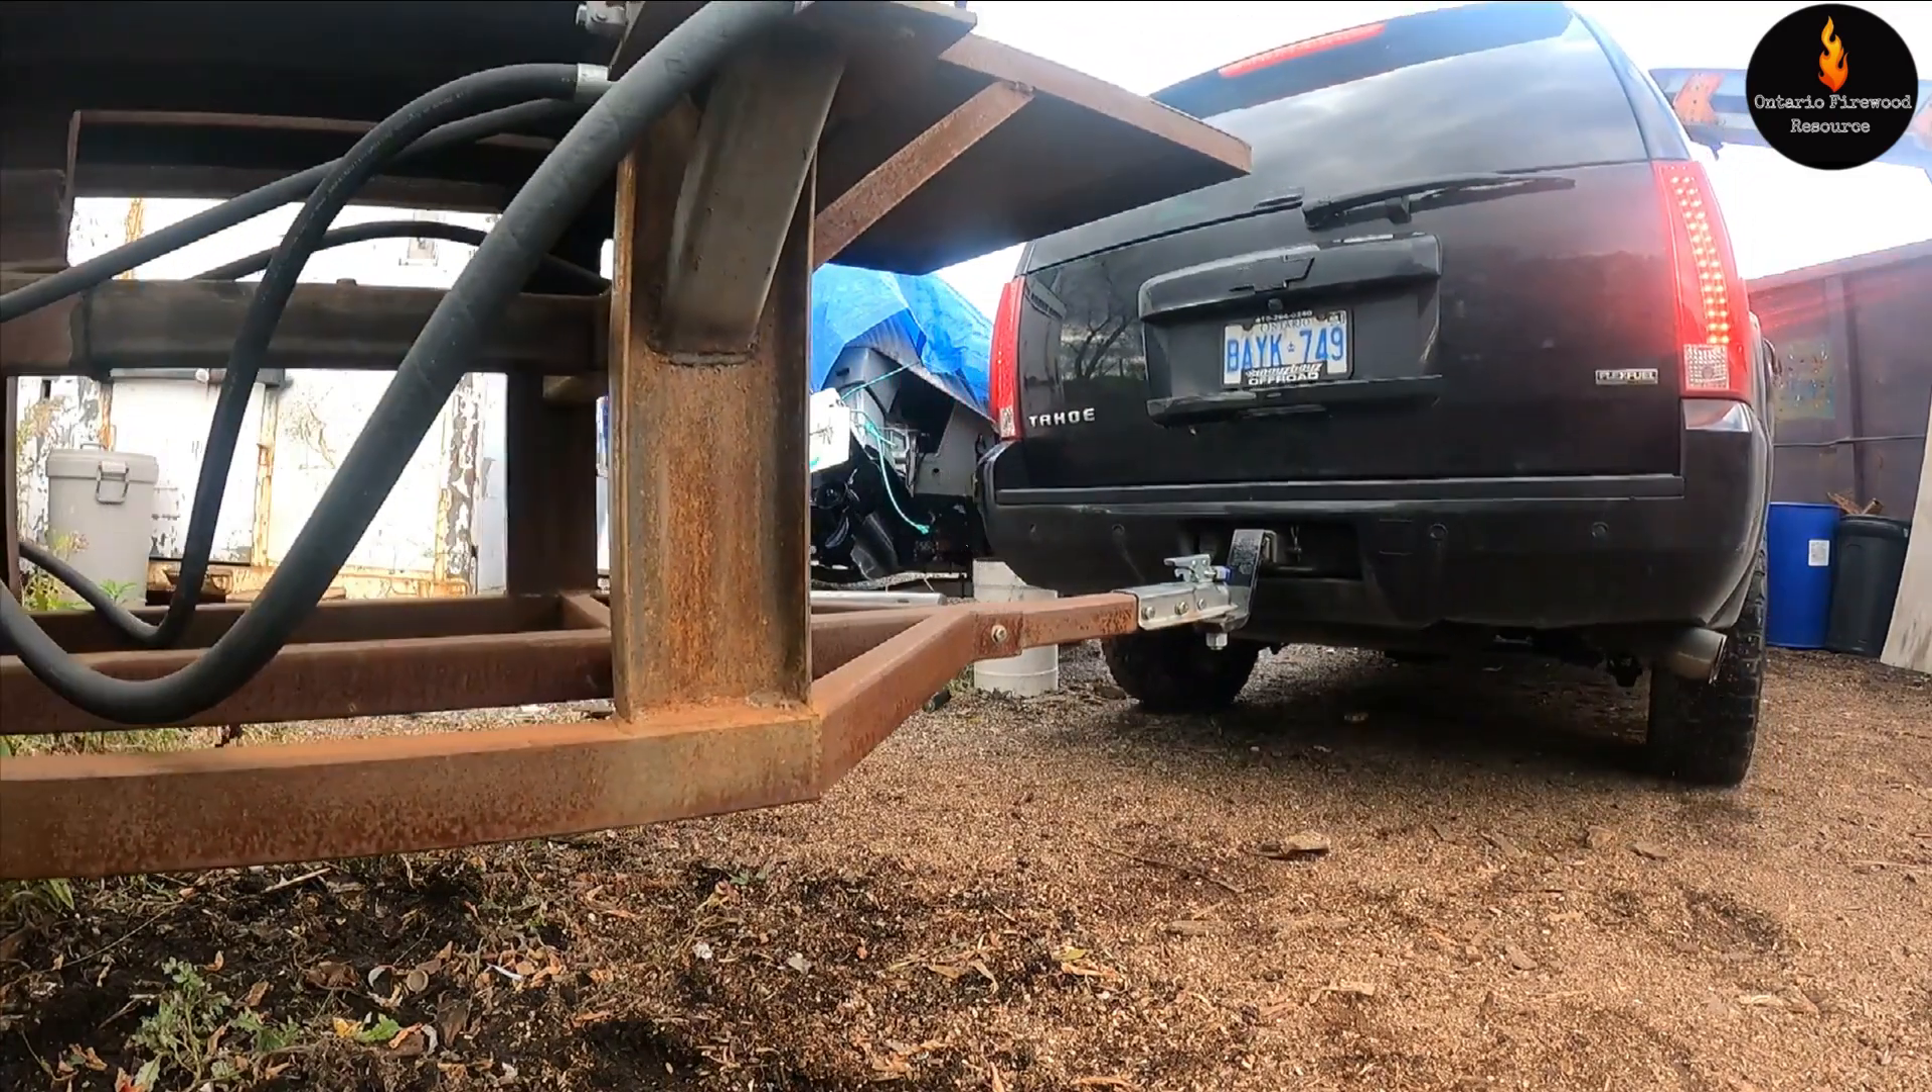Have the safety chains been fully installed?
No.